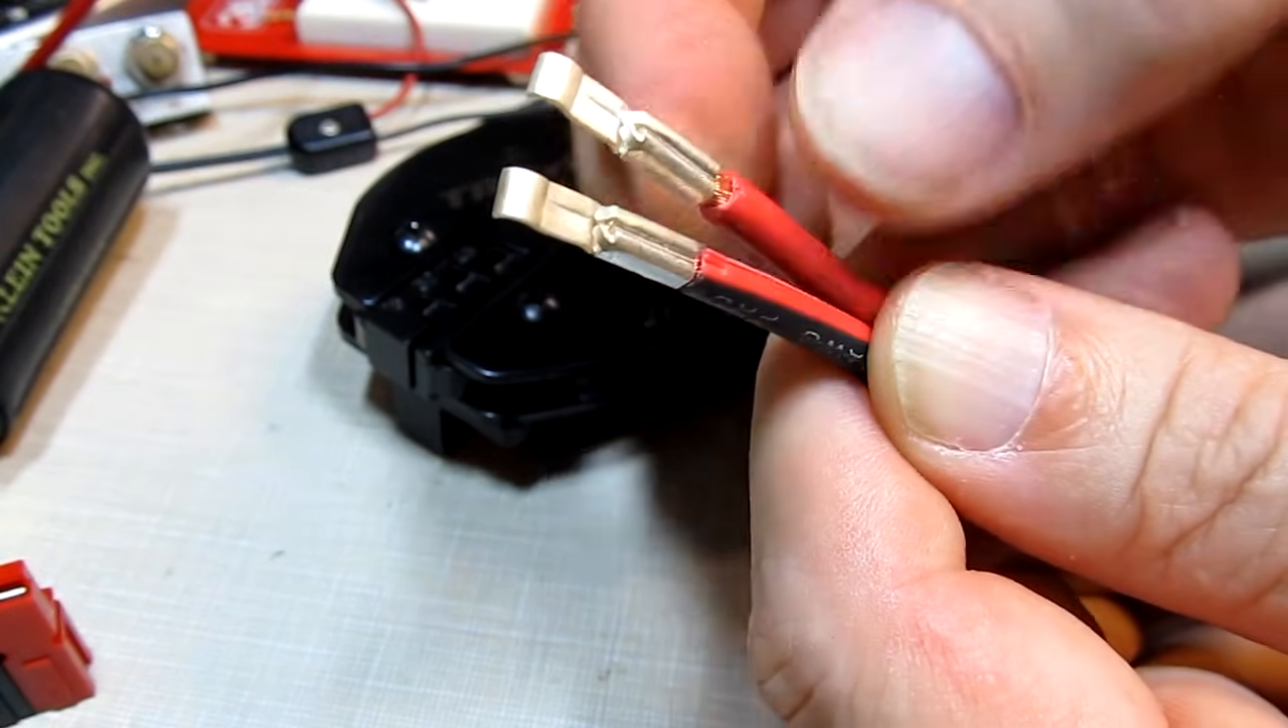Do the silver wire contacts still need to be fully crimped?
No.